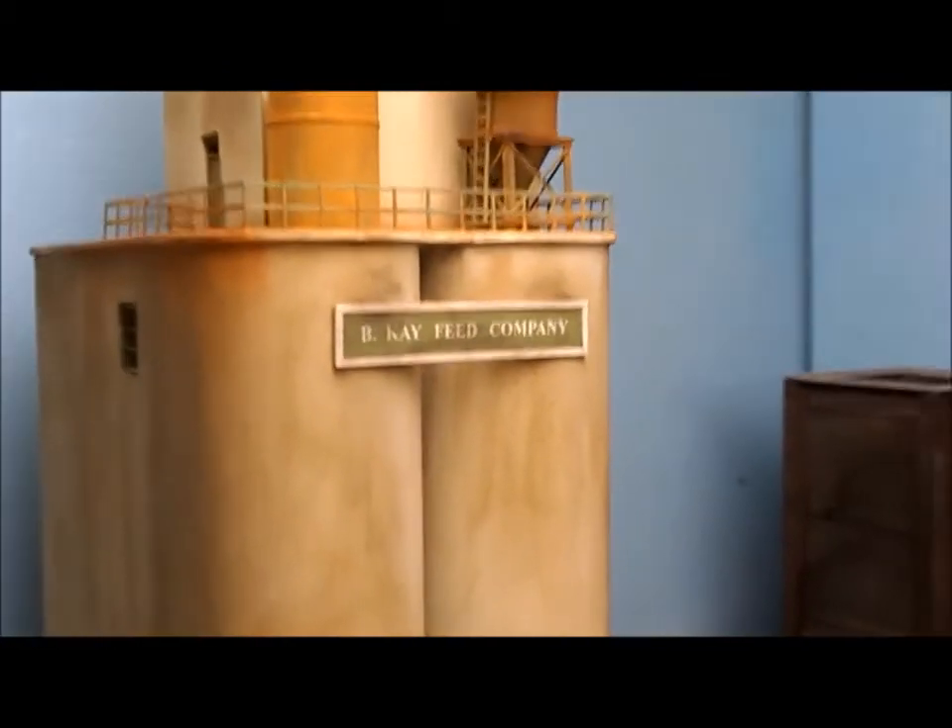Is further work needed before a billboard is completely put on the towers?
No.